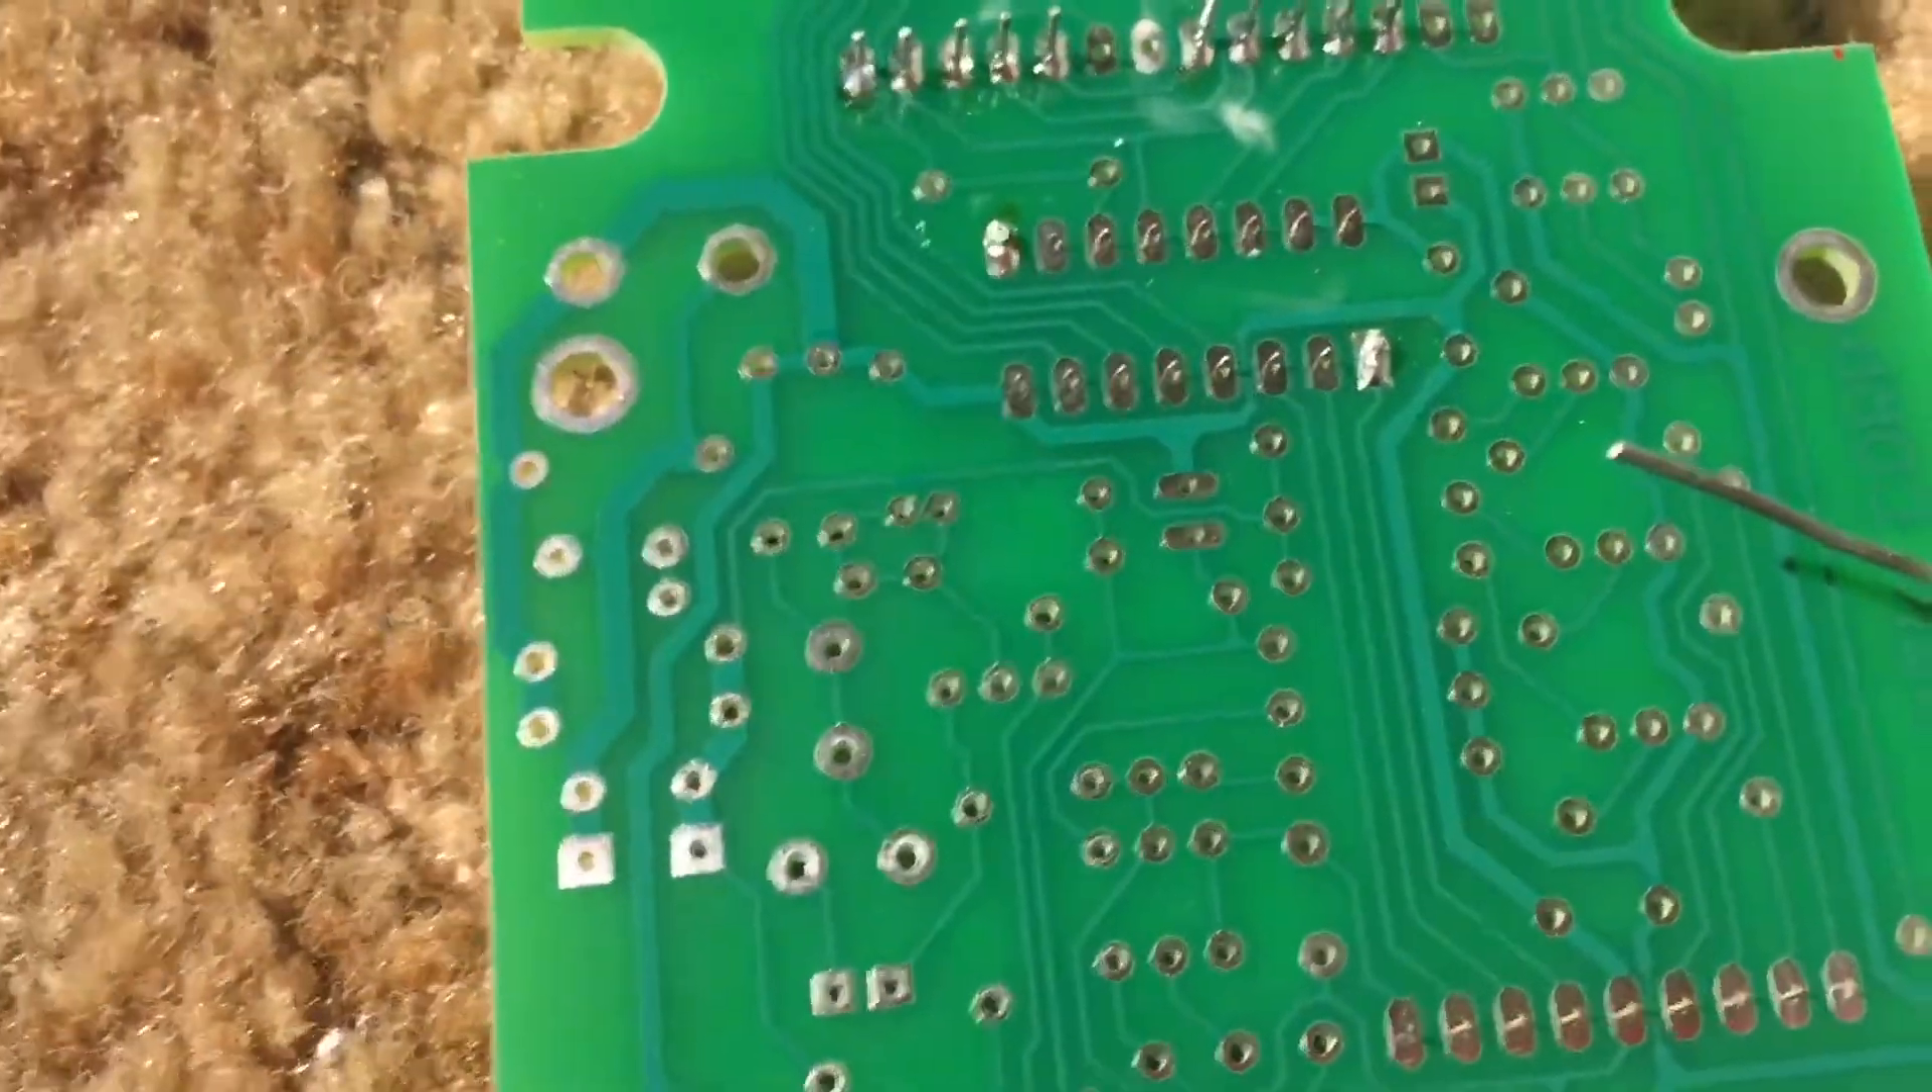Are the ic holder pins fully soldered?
No.